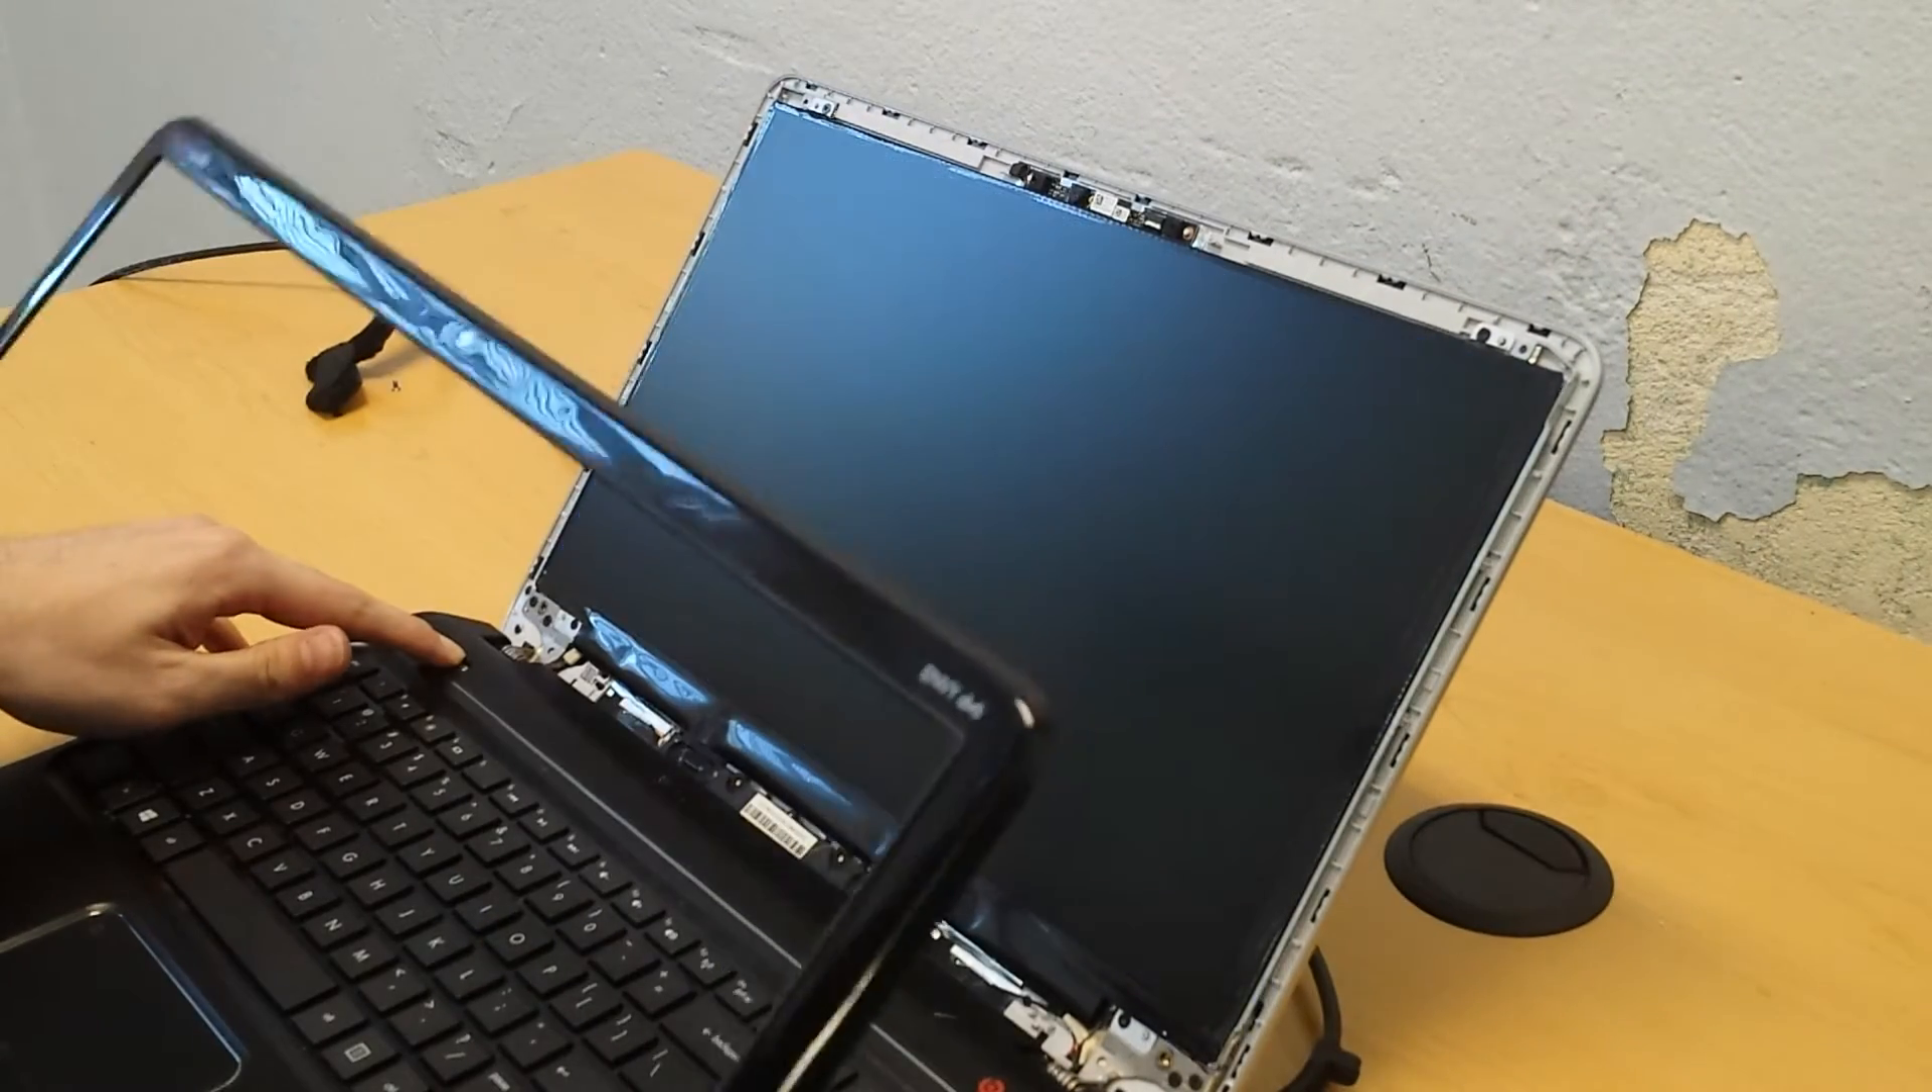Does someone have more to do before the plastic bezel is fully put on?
Yes.